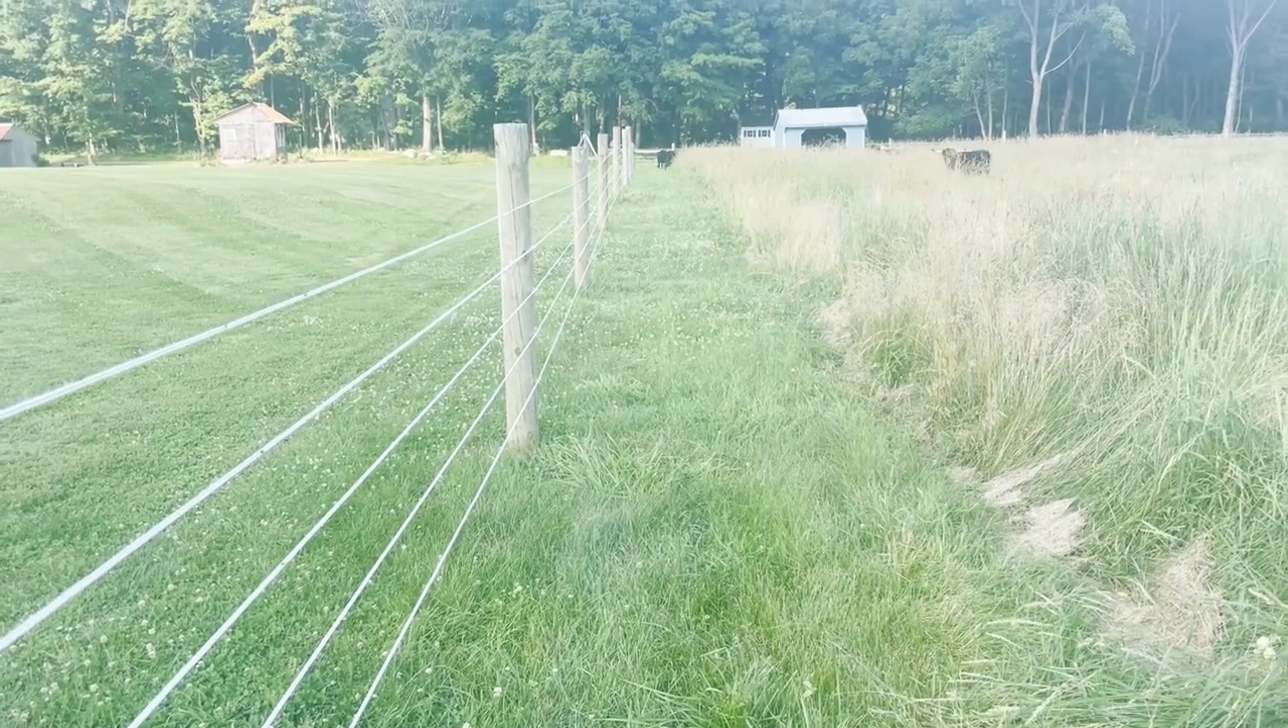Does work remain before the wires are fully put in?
No.